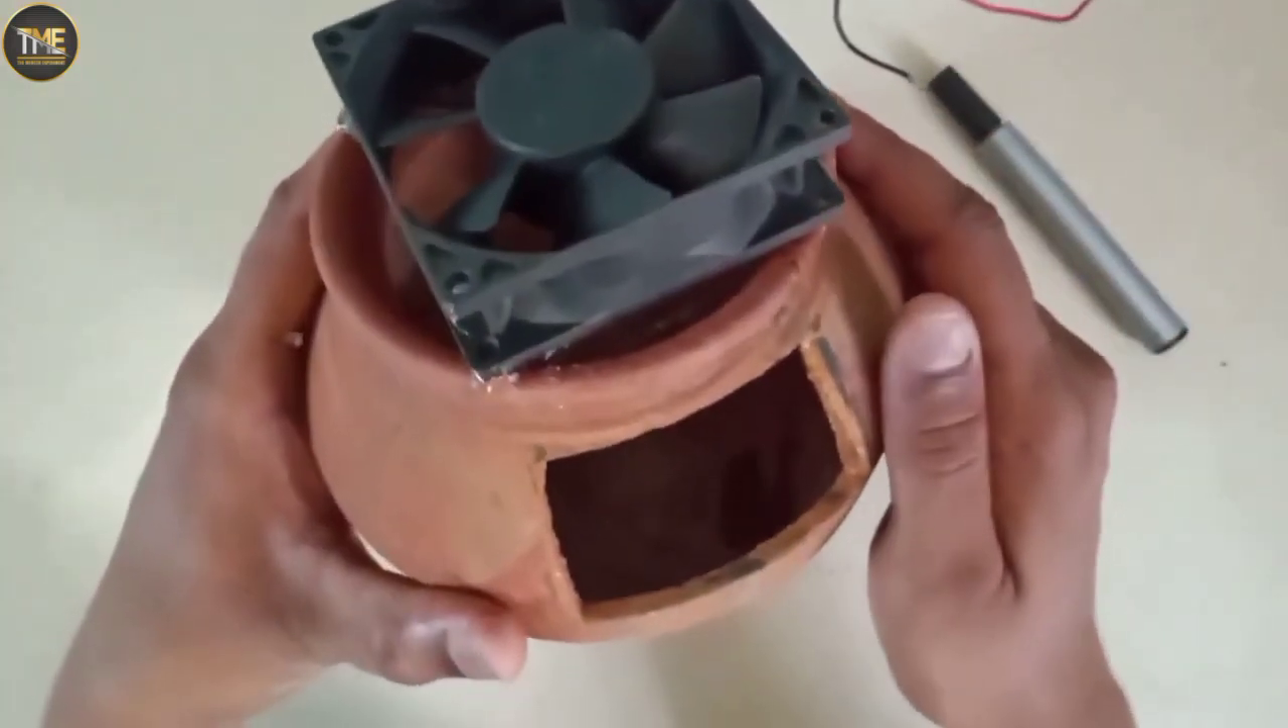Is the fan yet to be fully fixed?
No.